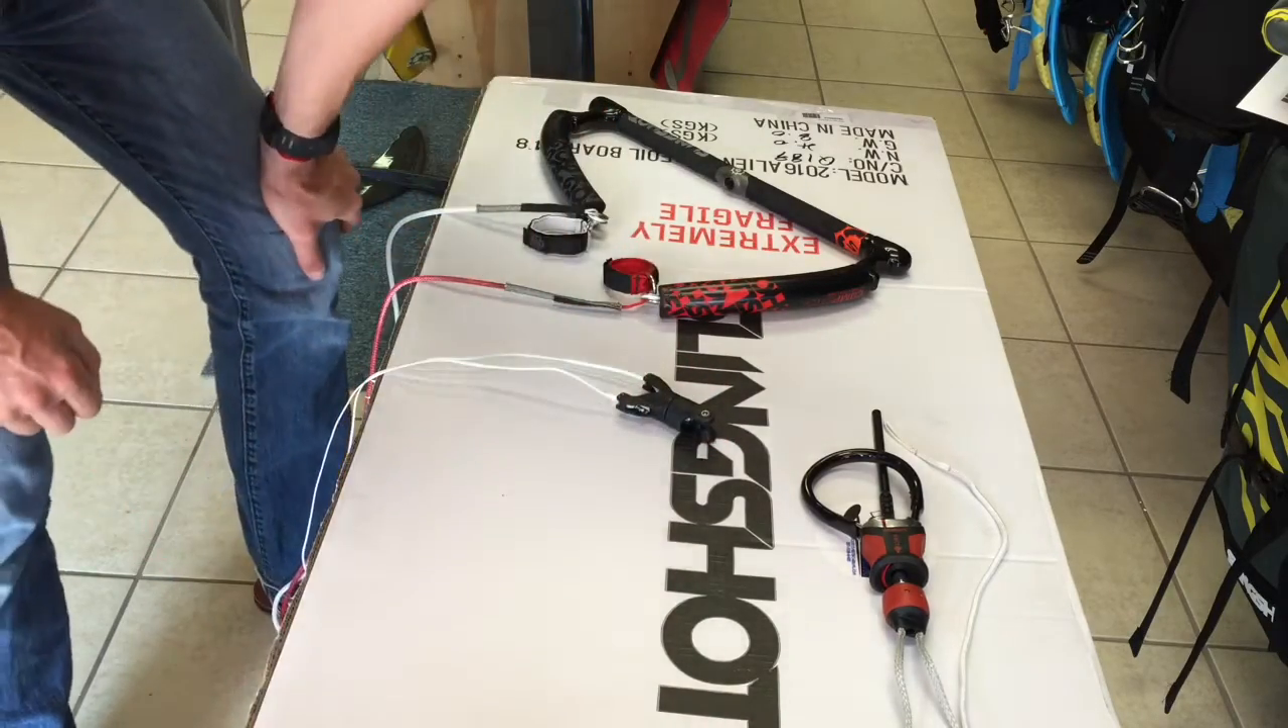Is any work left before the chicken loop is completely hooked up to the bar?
Yes.